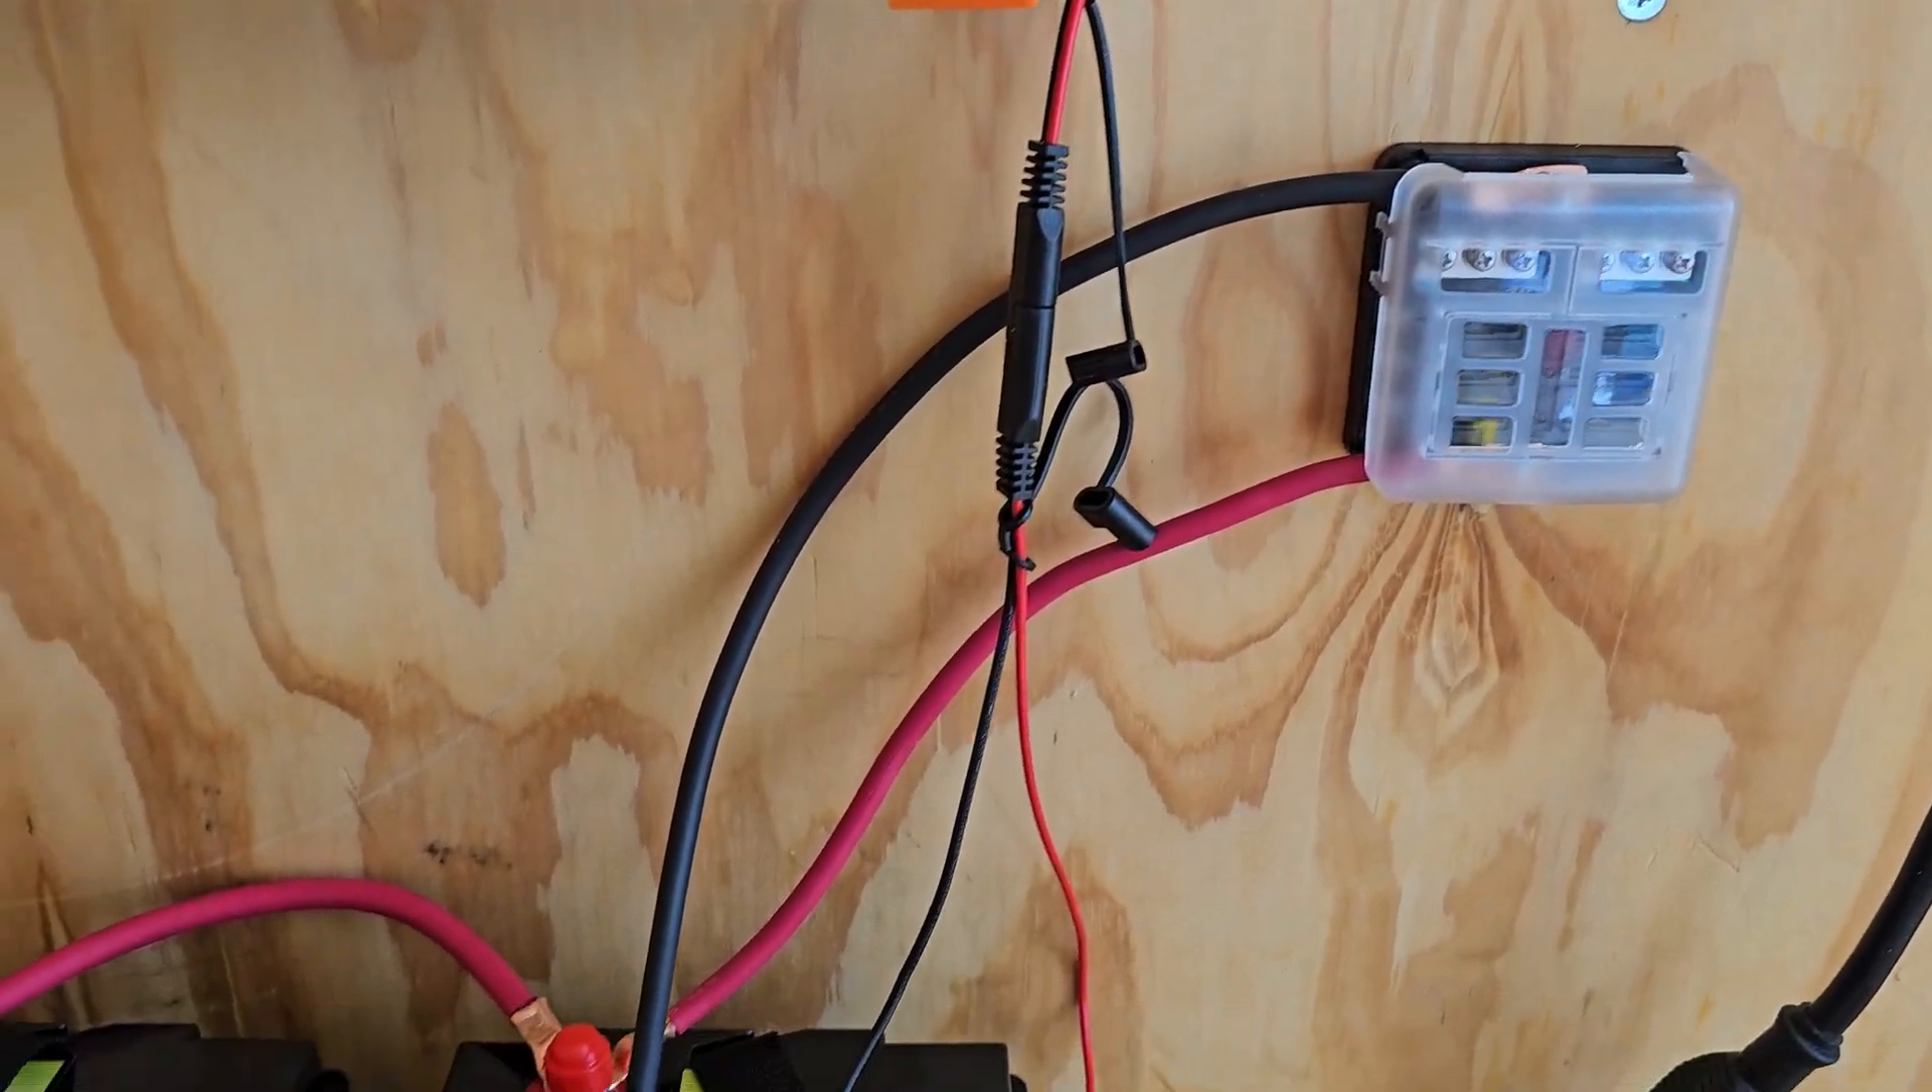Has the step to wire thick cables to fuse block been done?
Yes.